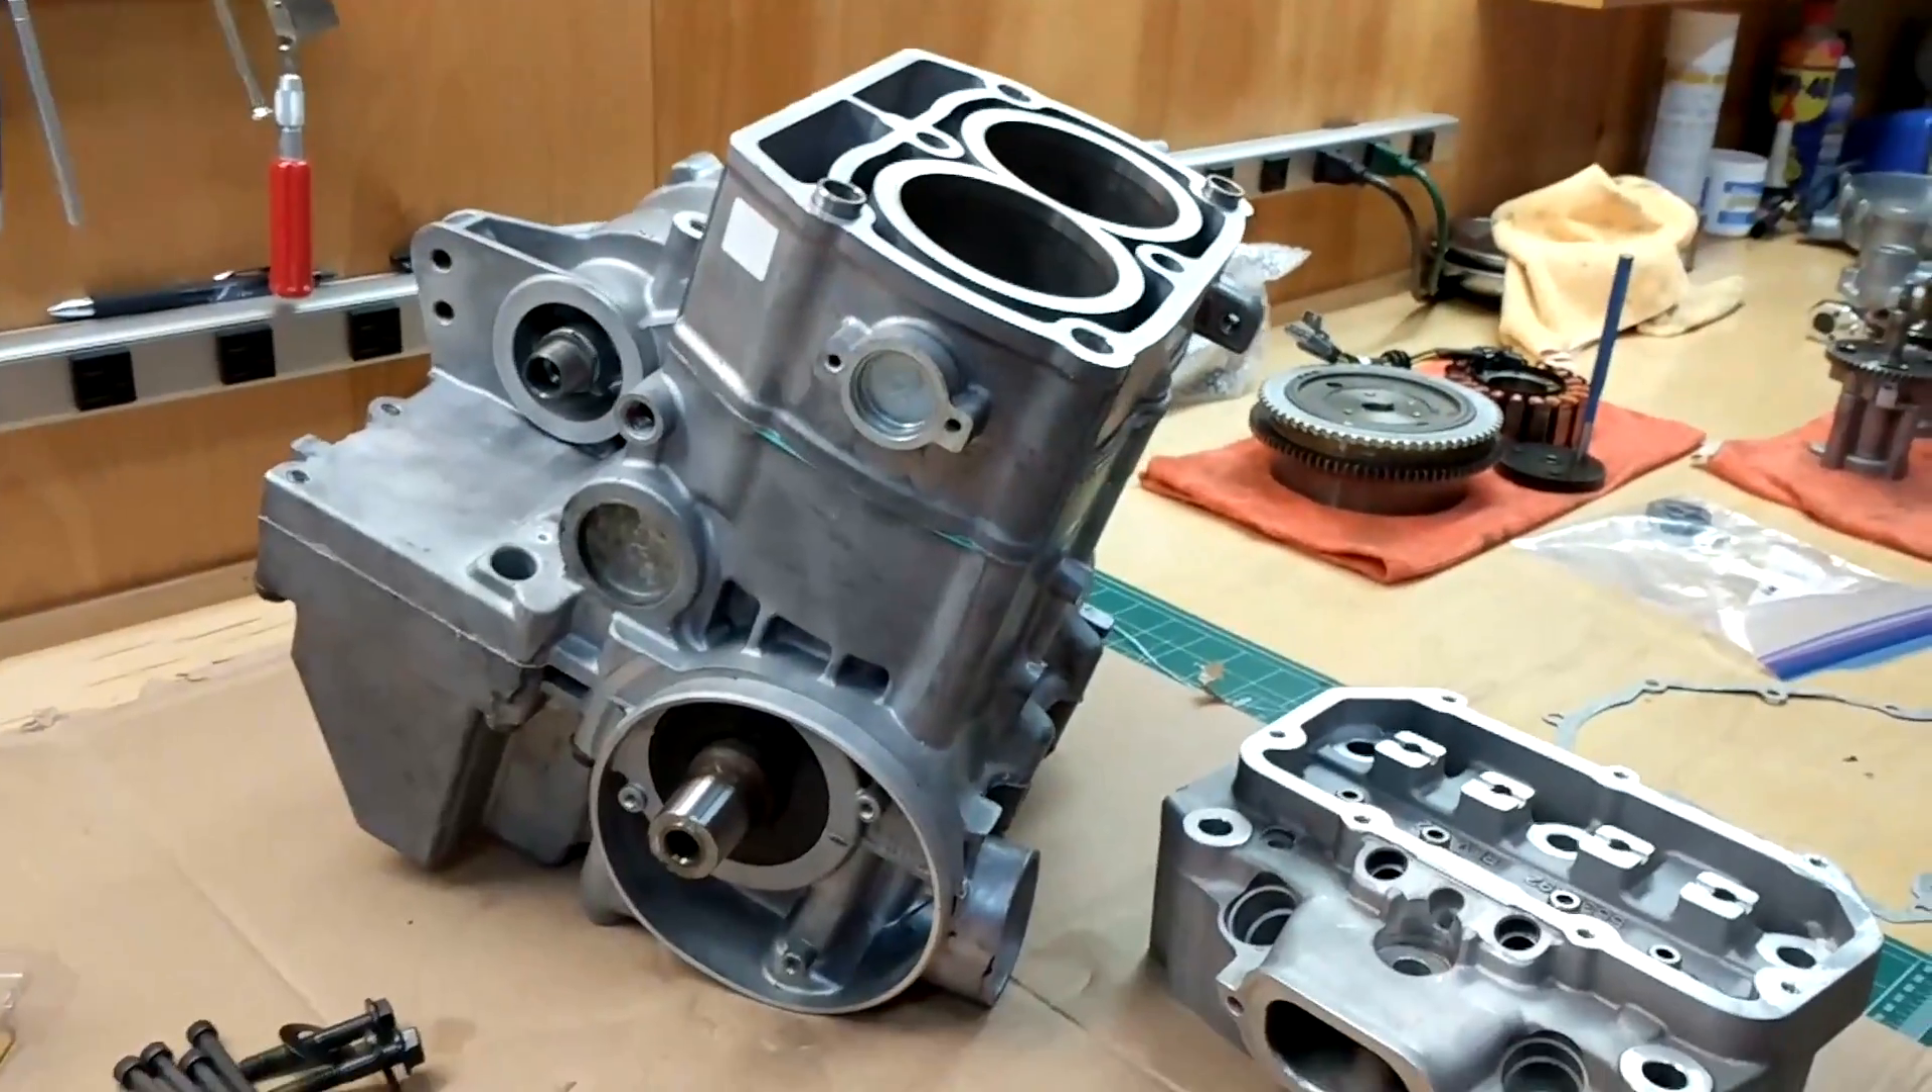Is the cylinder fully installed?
Yes.